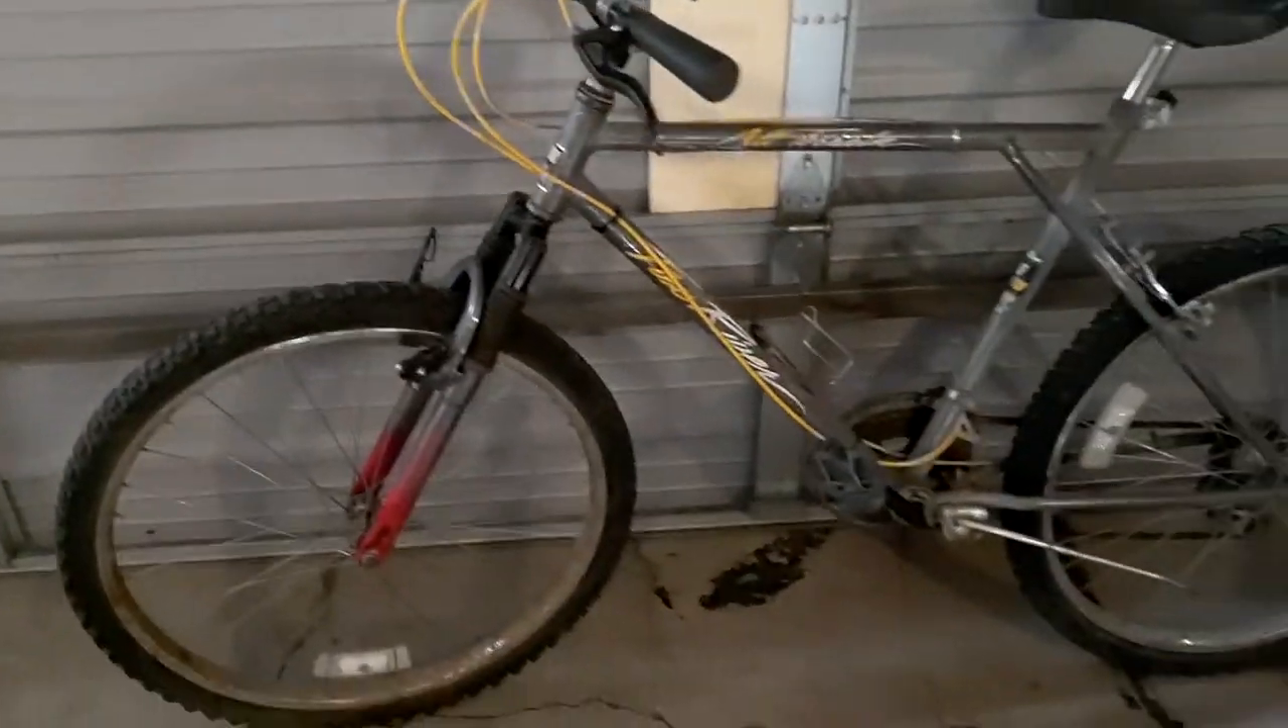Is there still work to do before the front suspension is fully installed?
No.